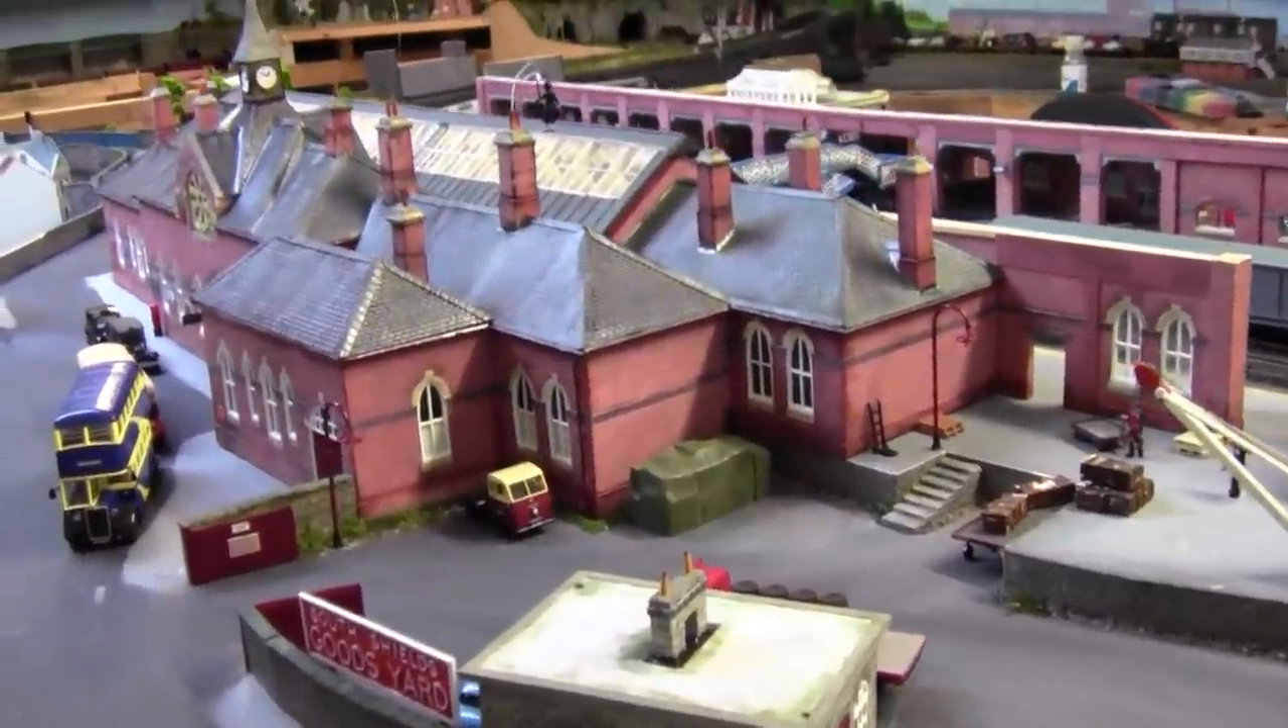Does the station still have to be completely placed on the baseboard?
No.